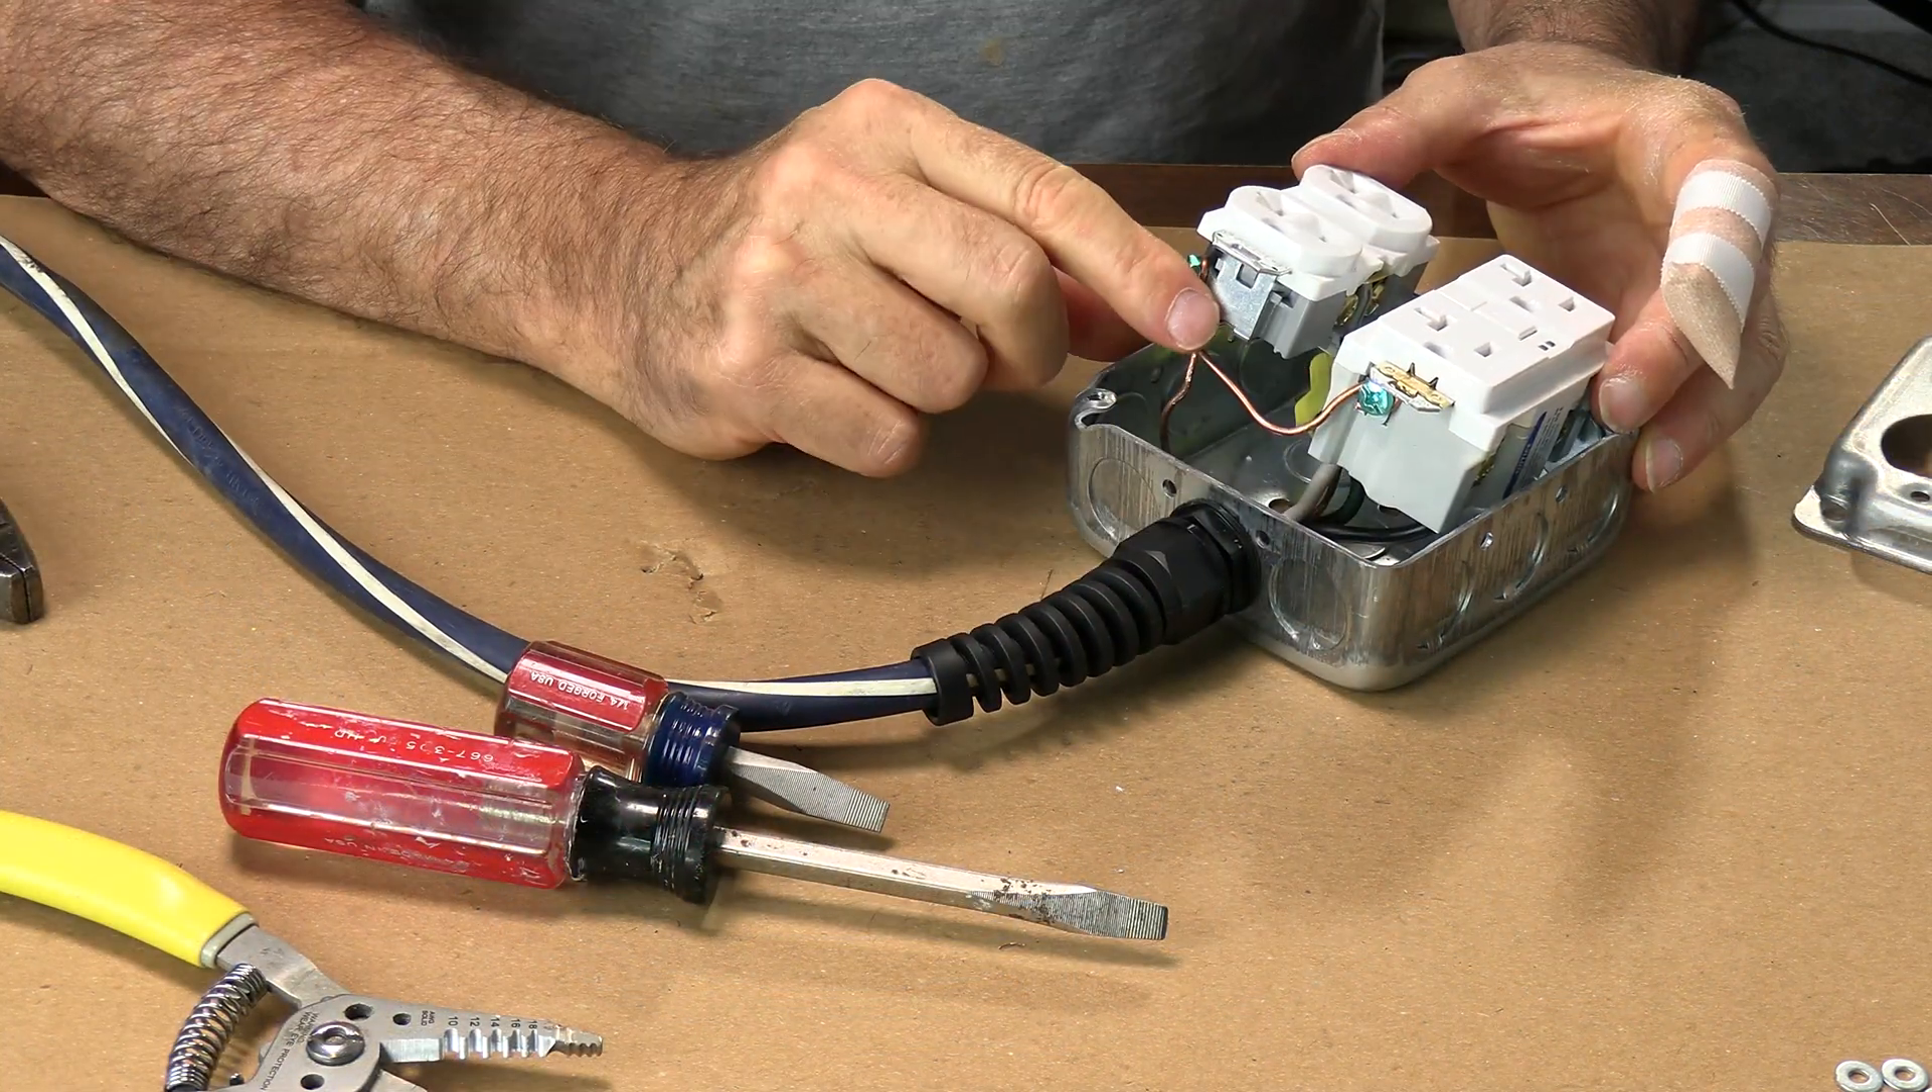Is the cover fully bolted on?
No.